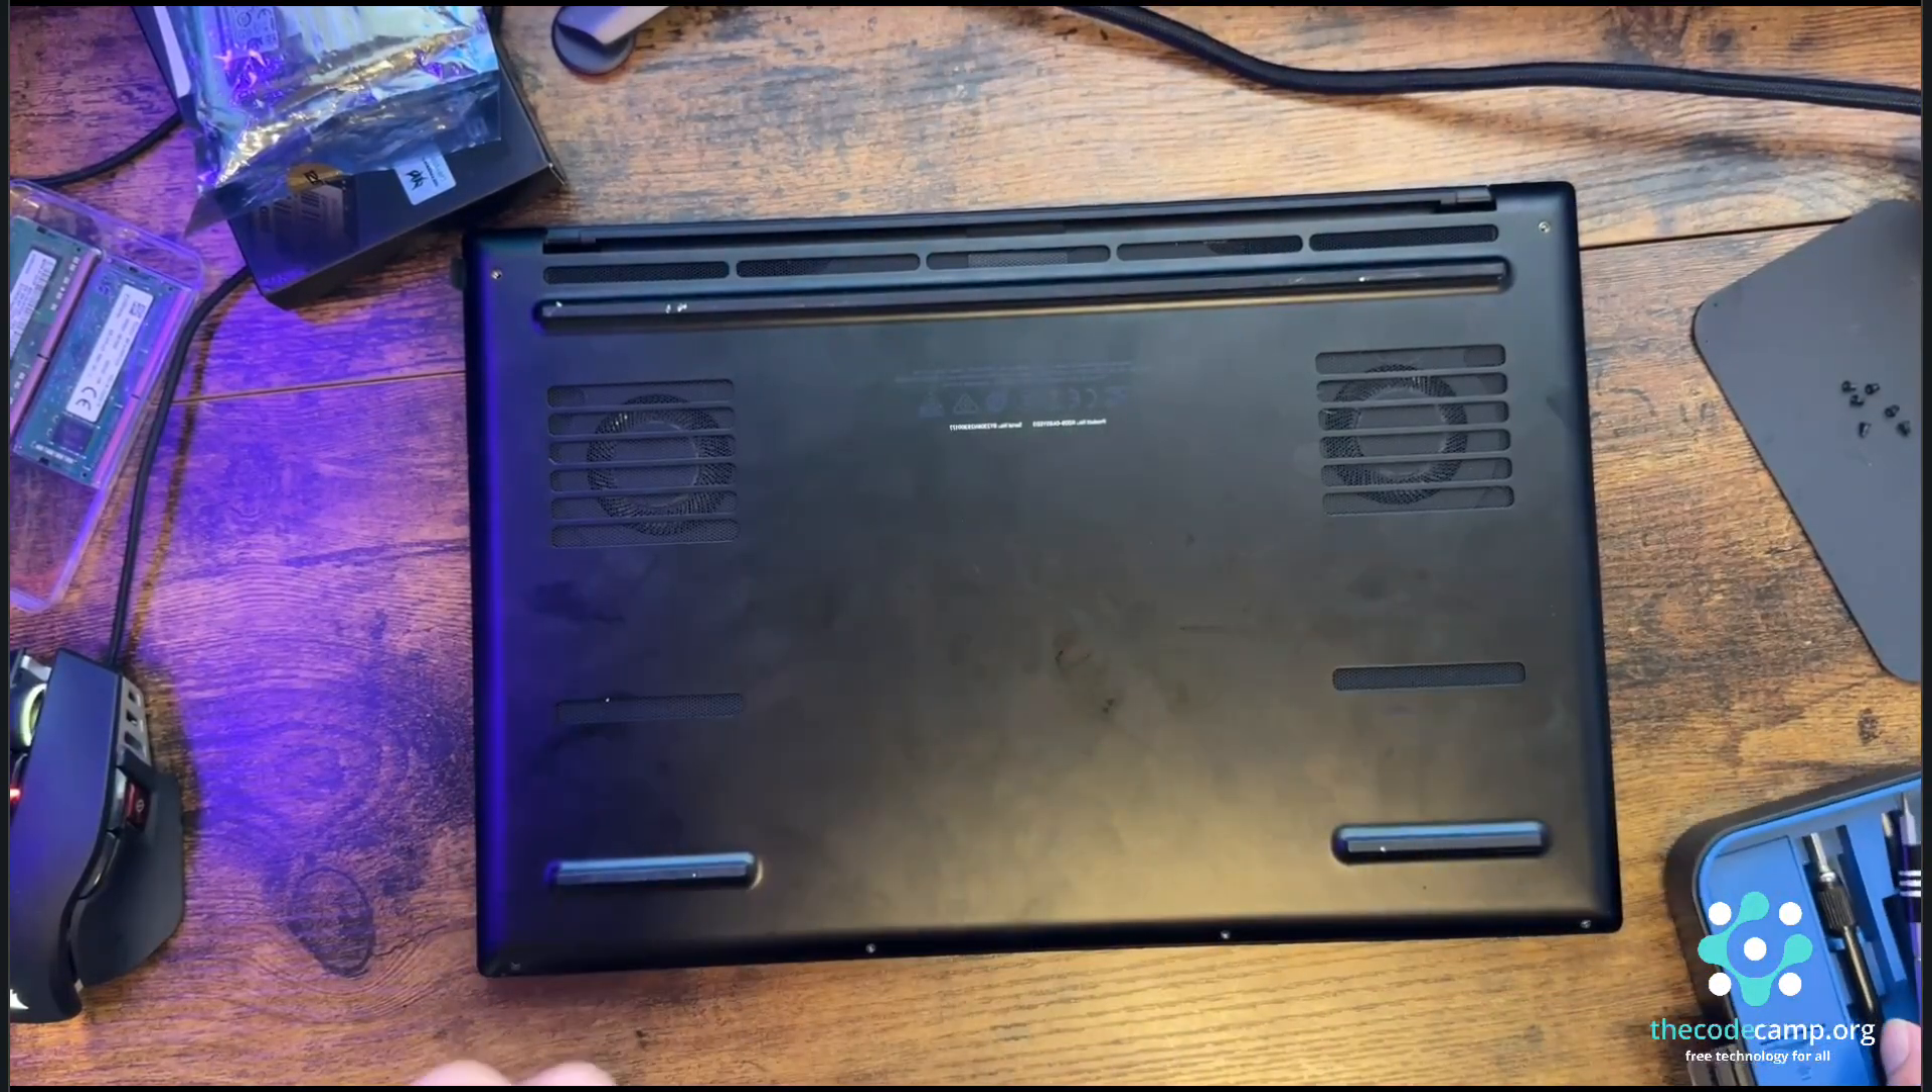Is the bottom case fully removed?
No.